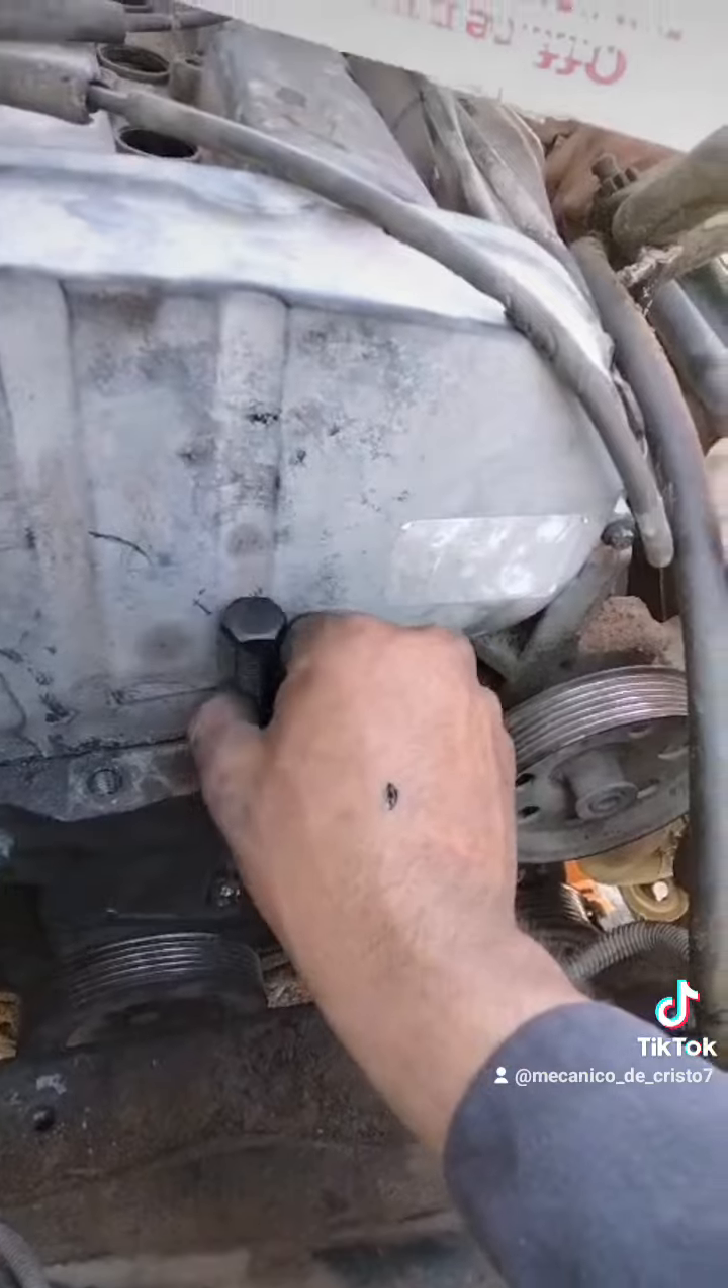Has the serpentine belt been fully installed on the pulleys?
No.